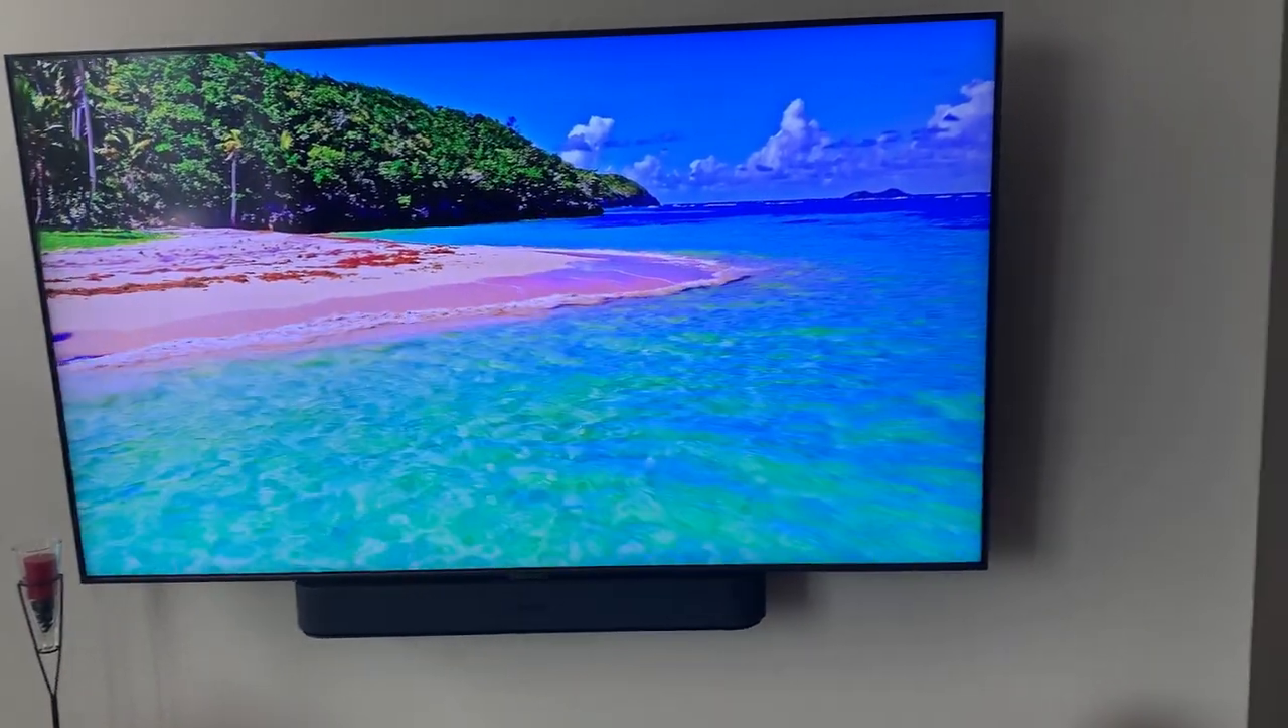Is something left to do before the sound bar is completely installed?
No.